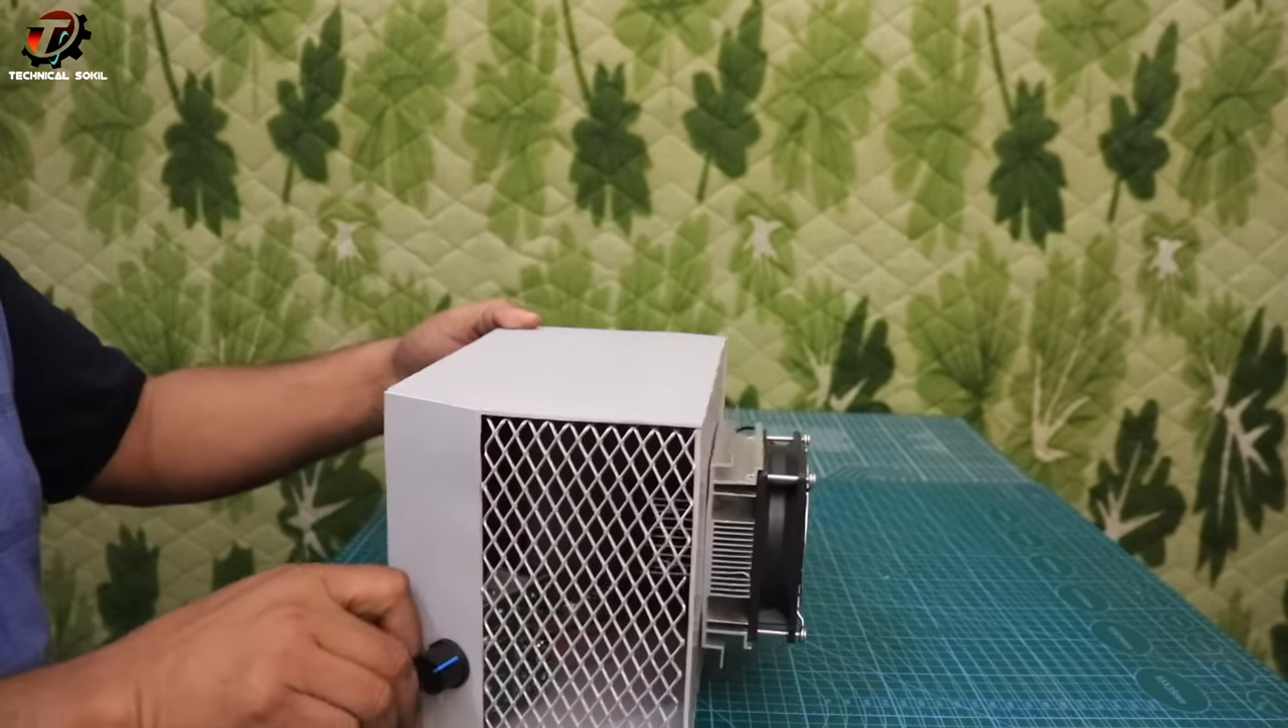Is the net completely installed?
Yes.